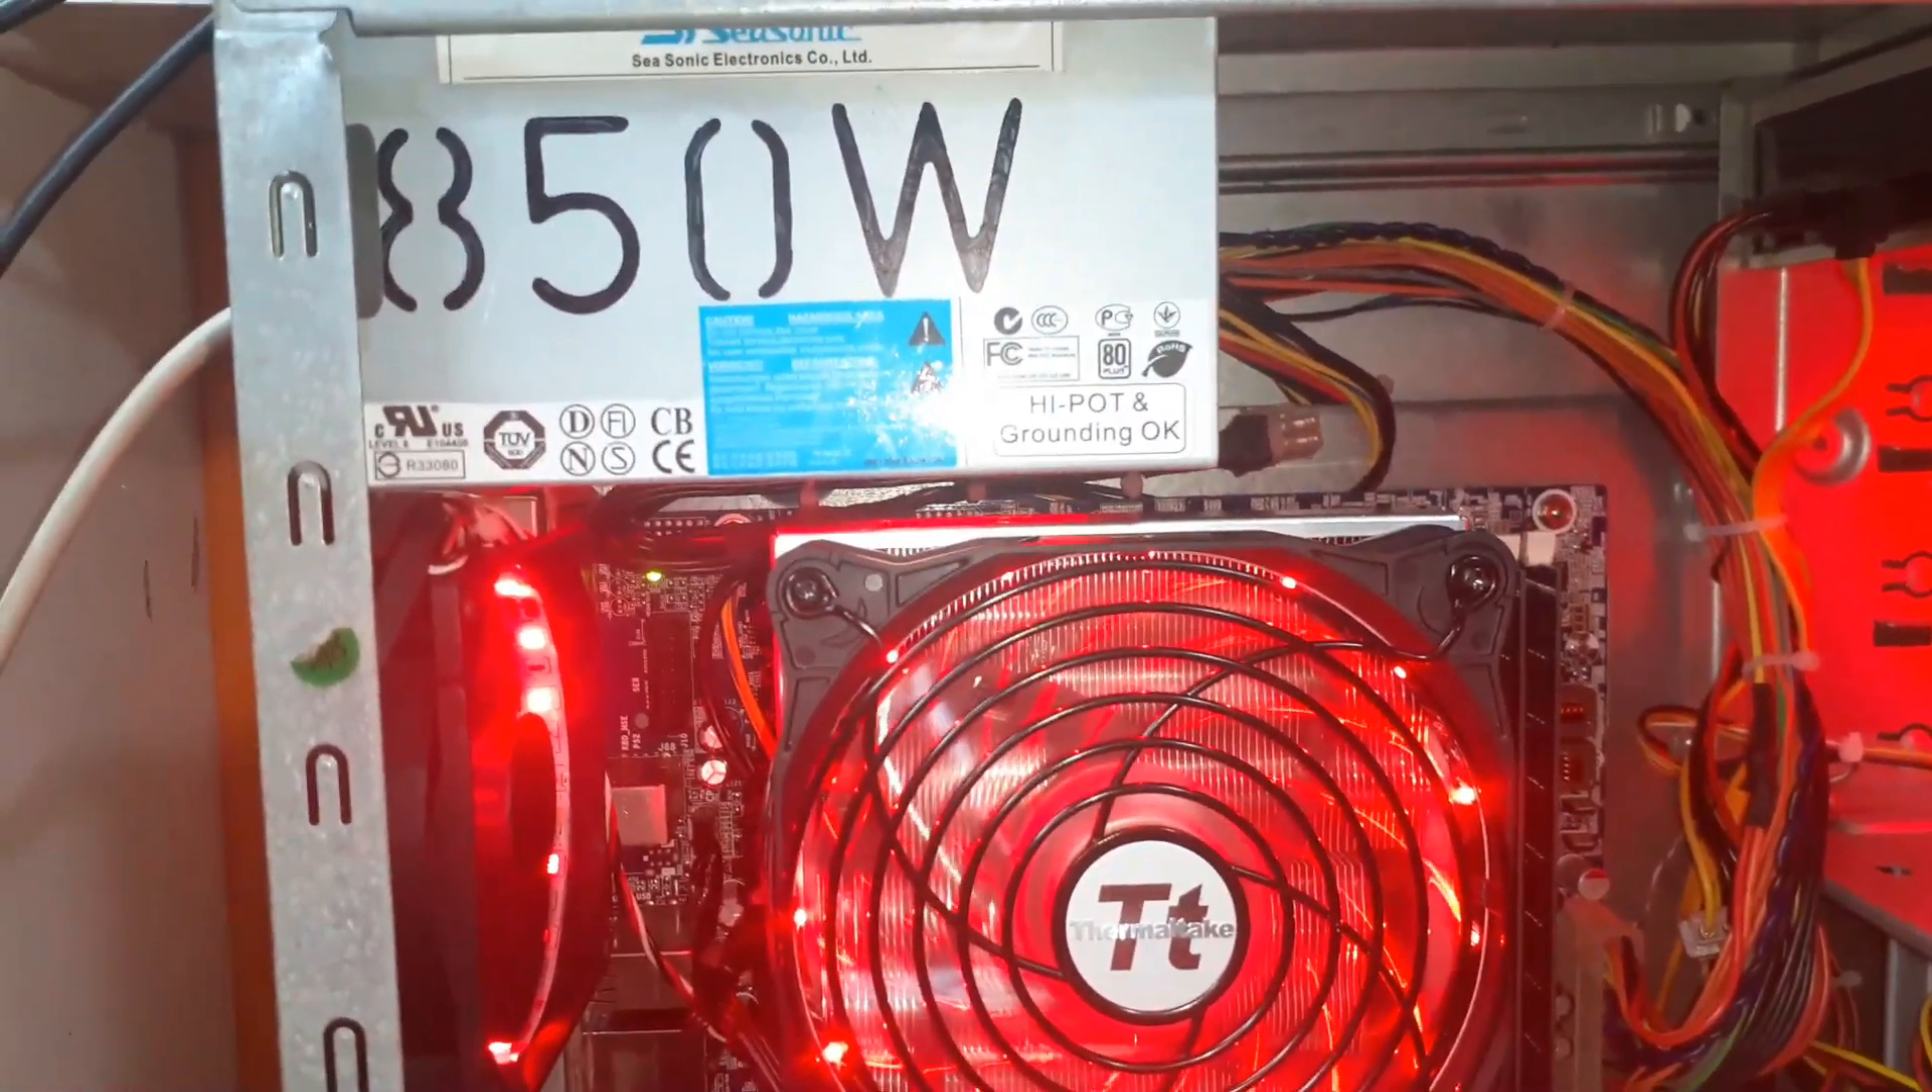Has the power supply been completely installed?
Yes.